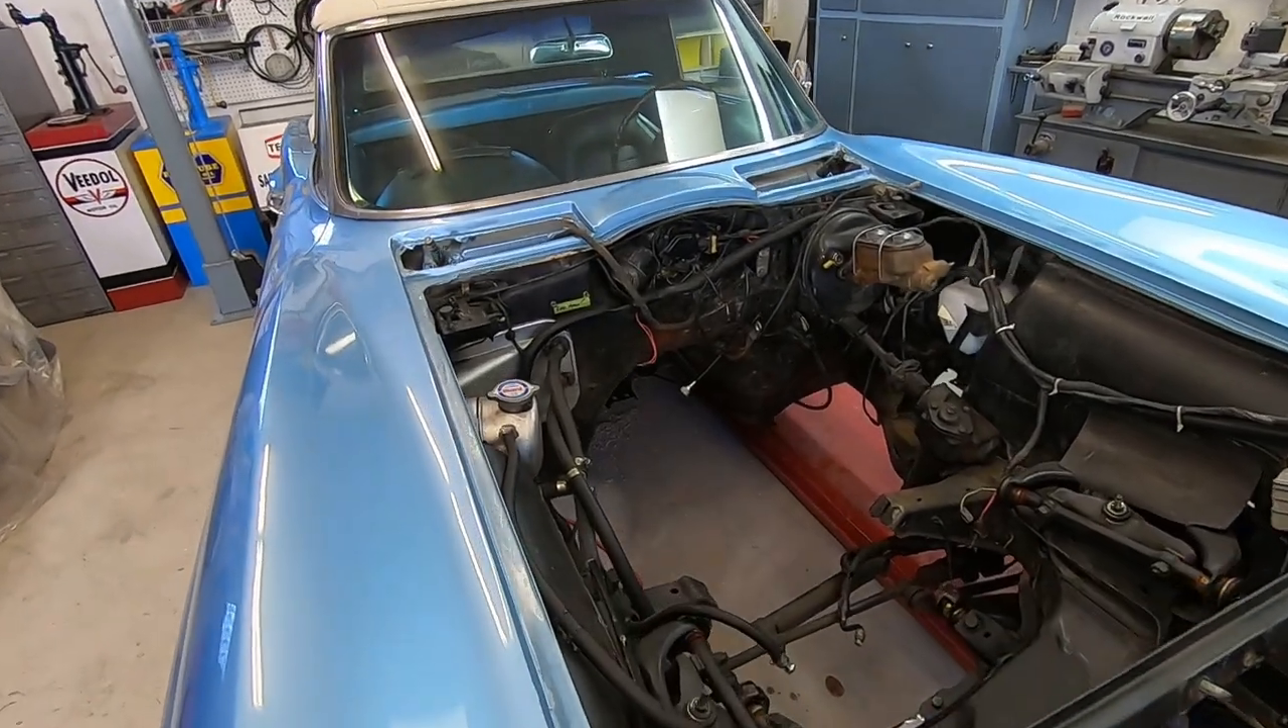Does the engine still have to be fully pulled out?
No.